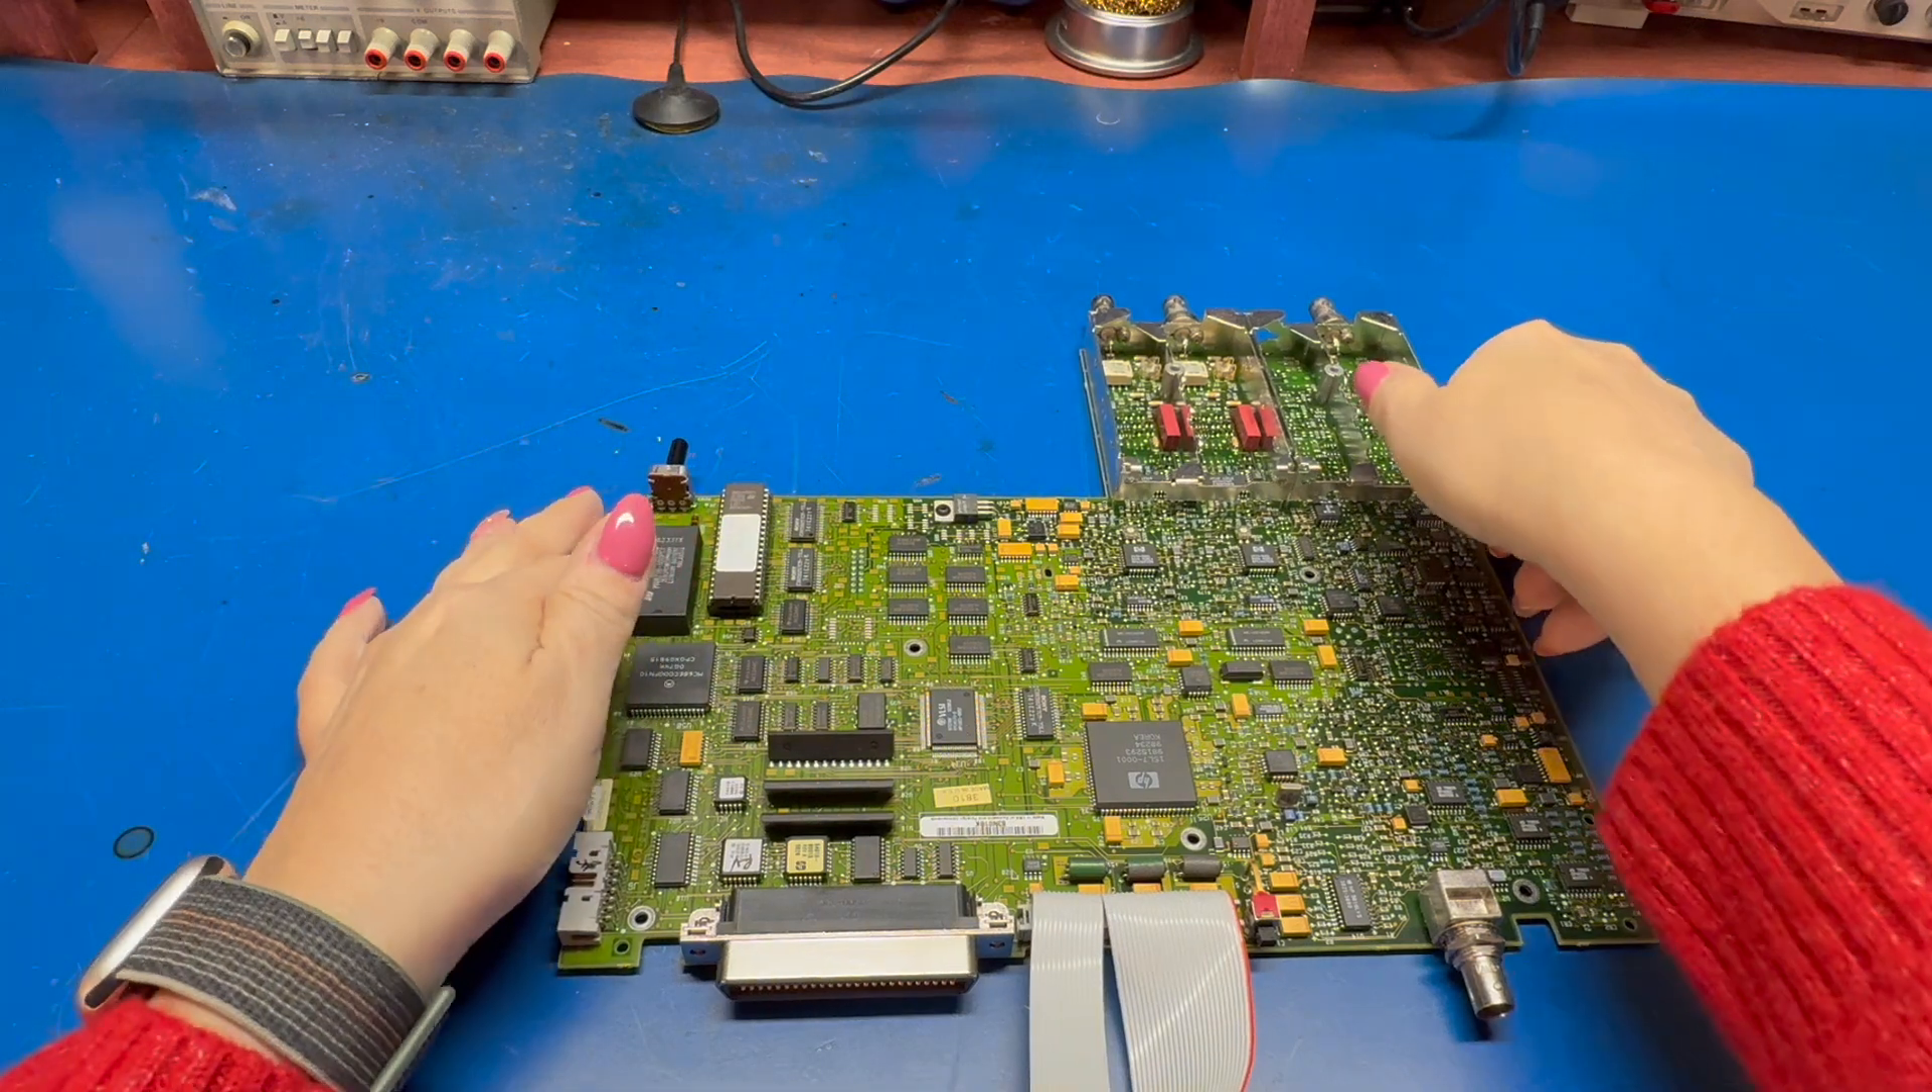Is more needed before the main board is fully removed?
No.